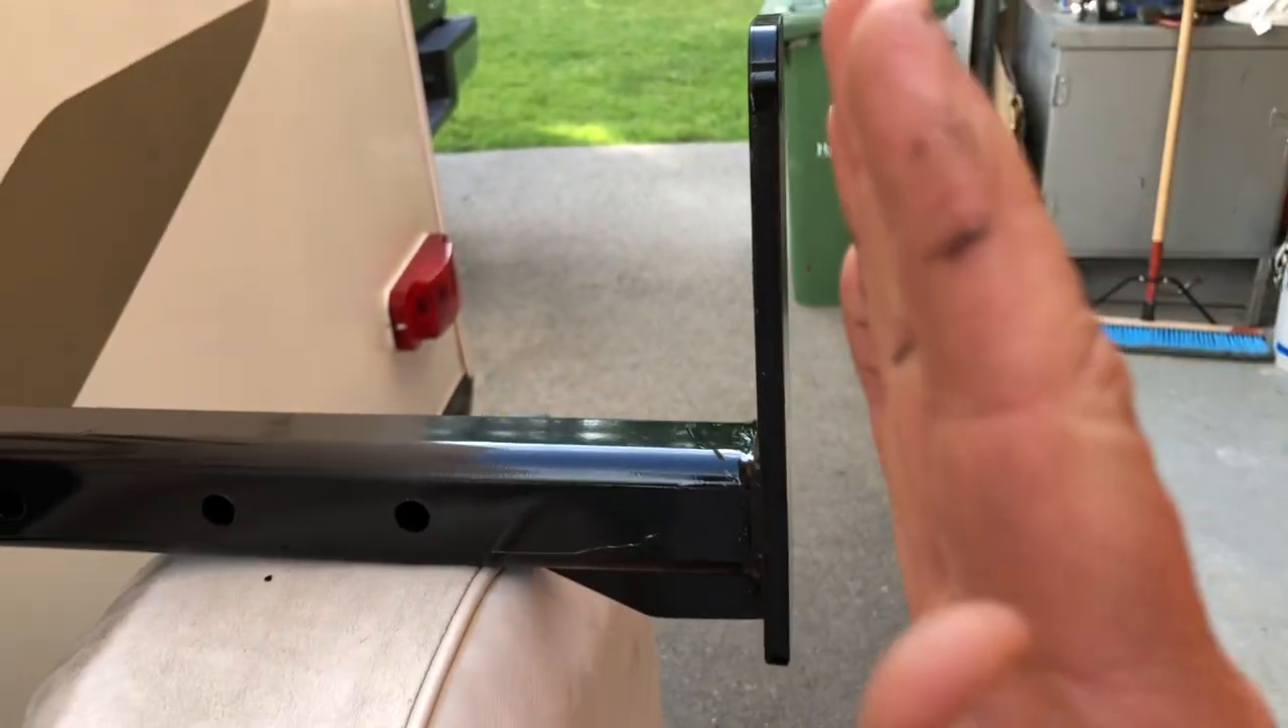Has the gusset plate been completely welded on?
Yes.